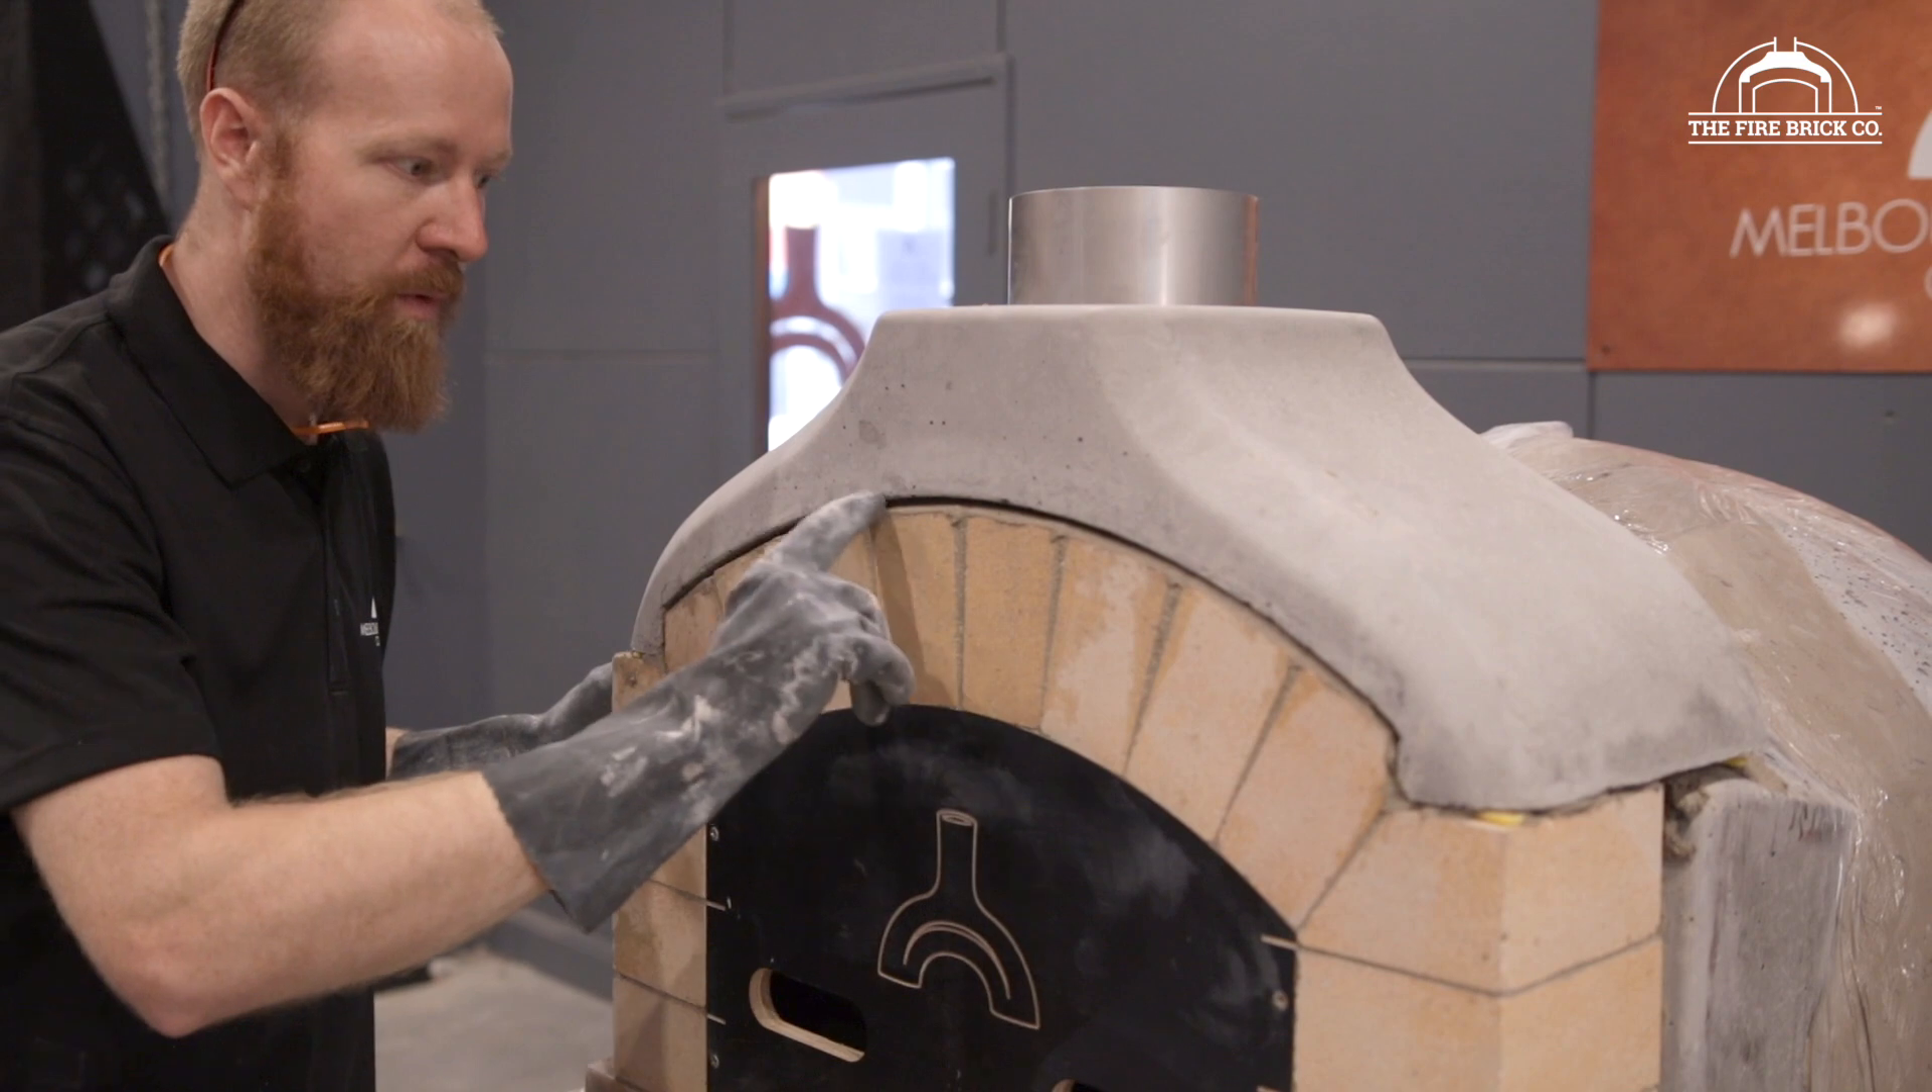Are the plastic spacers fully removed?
No.